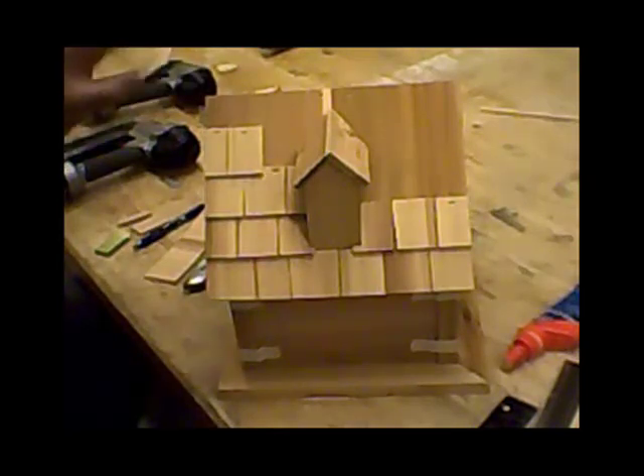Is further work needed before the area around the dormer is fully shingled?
Yes.